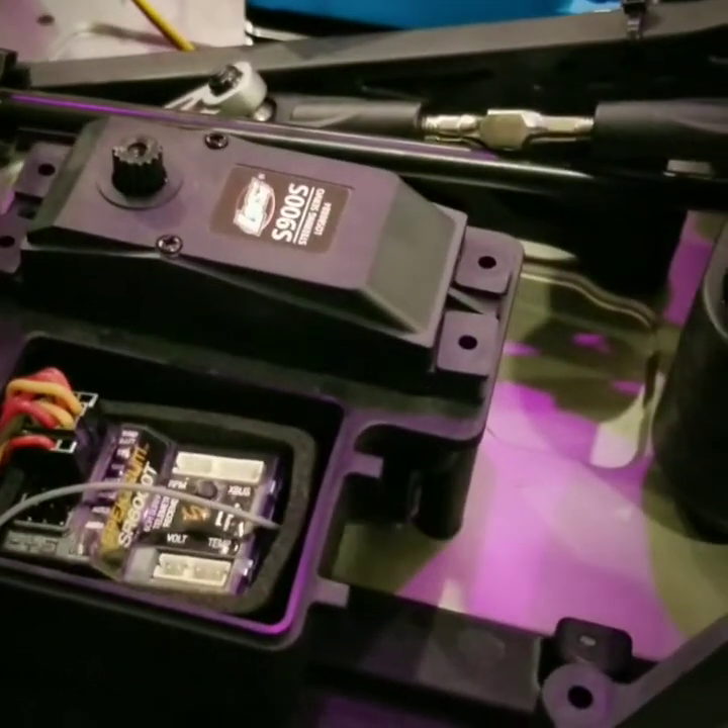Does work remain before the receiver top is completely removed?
No.